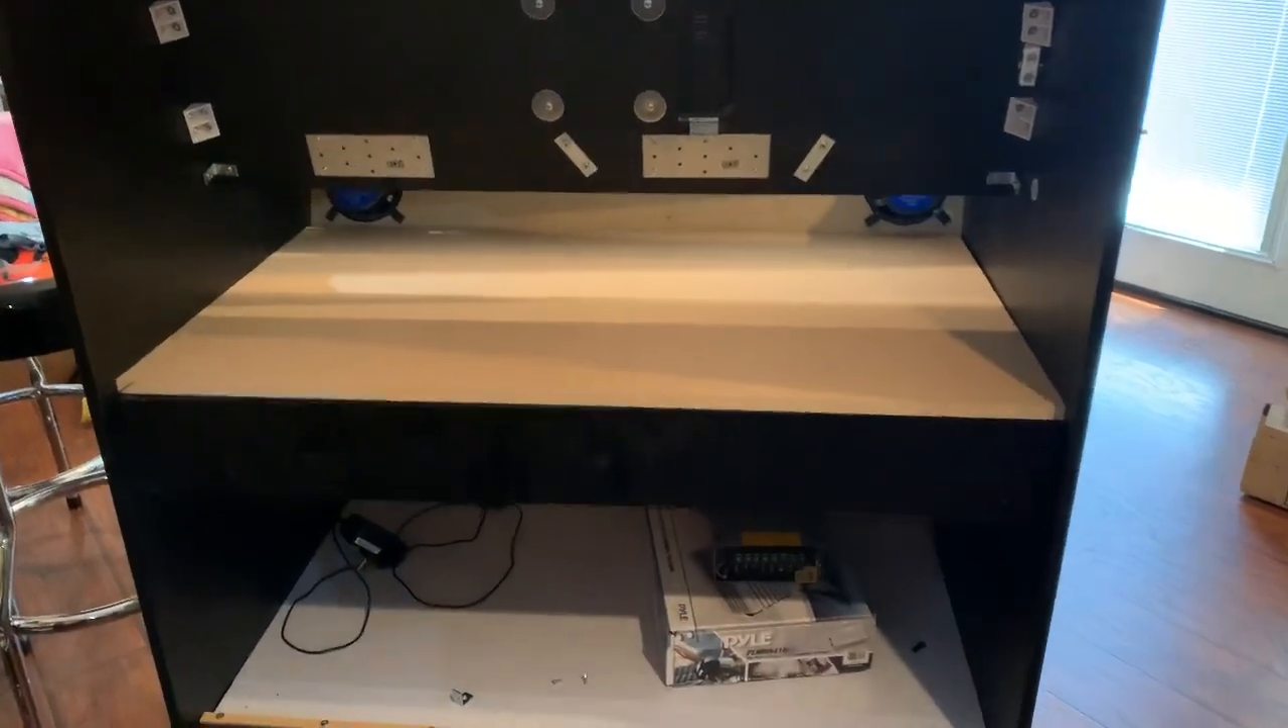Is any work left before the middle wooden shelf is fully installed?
No.